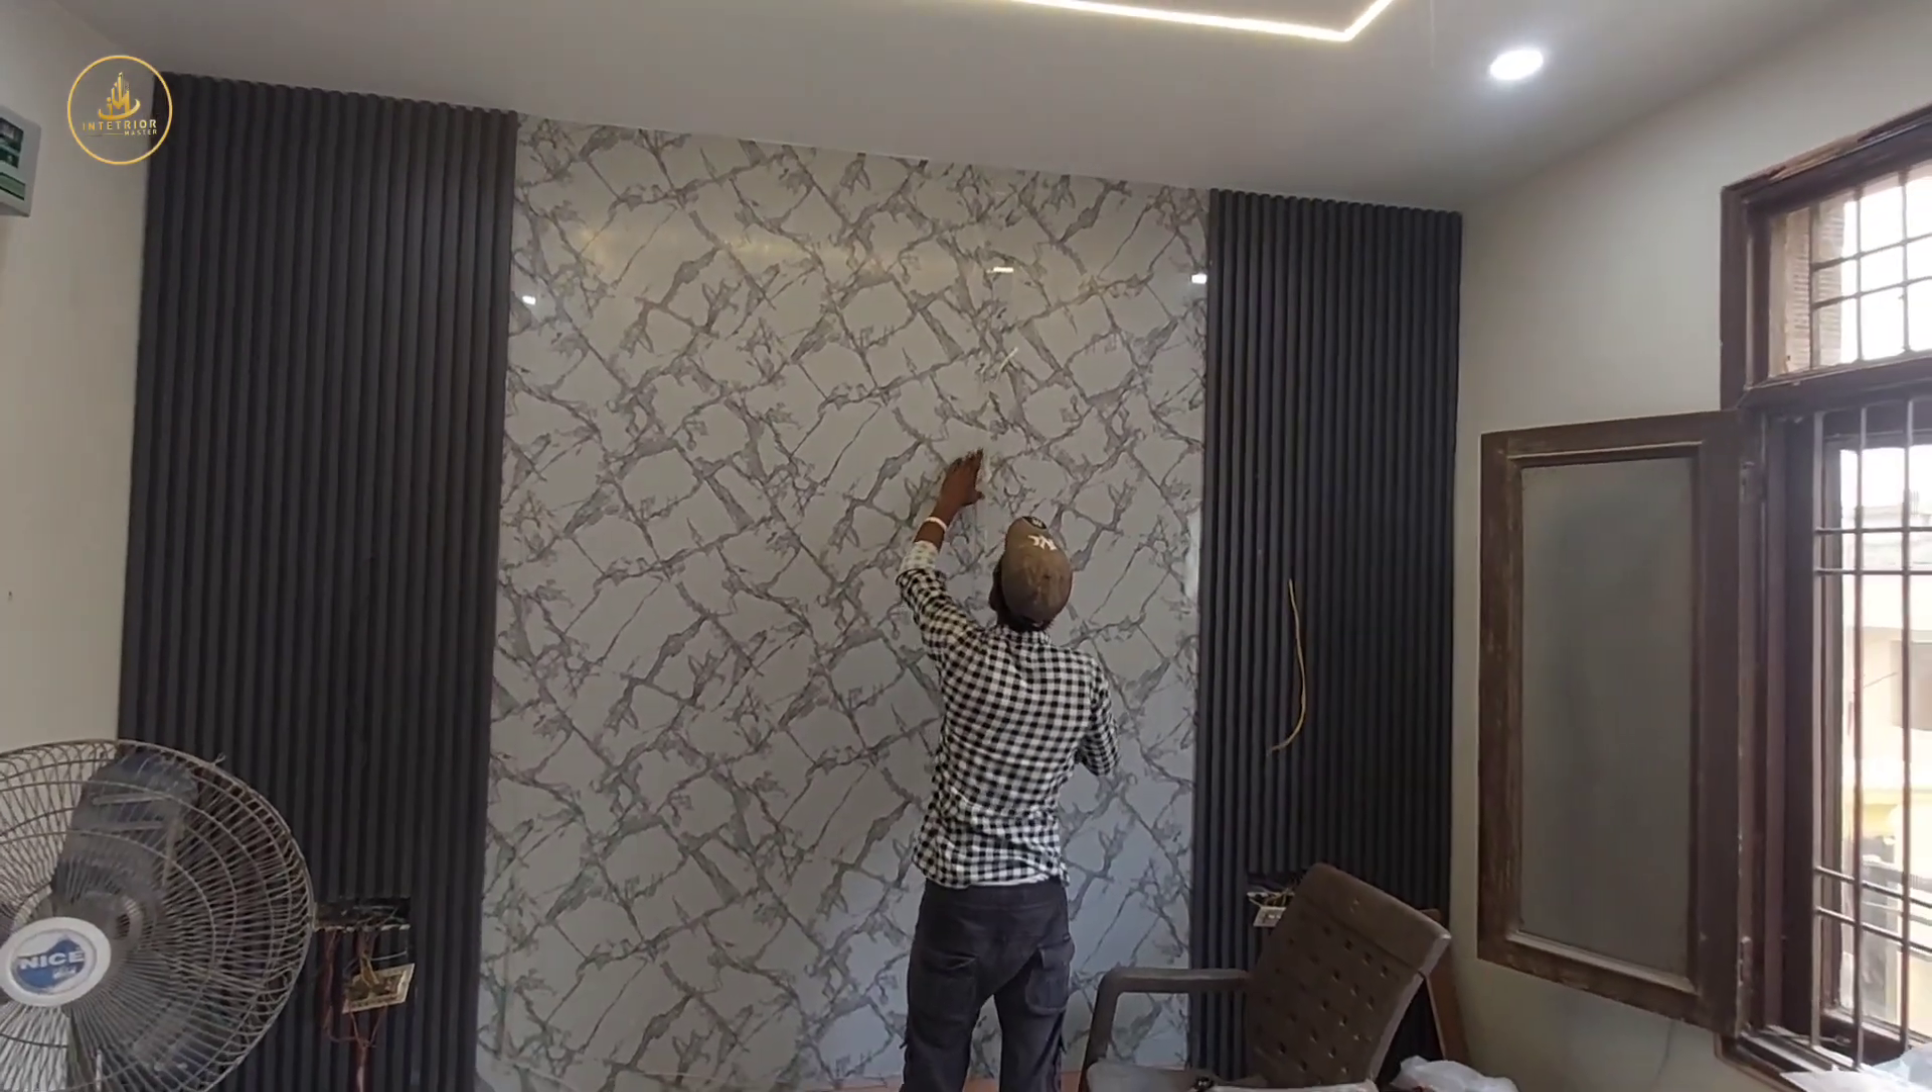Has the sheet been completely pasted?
Yes.